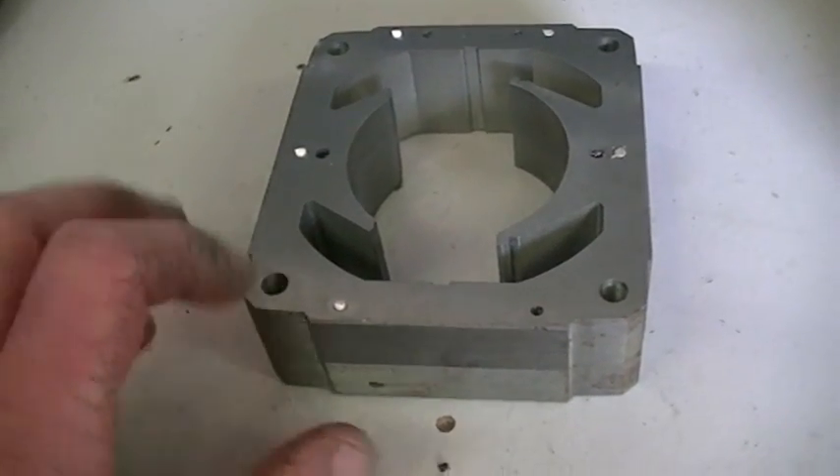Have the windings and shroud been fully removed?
Yes.